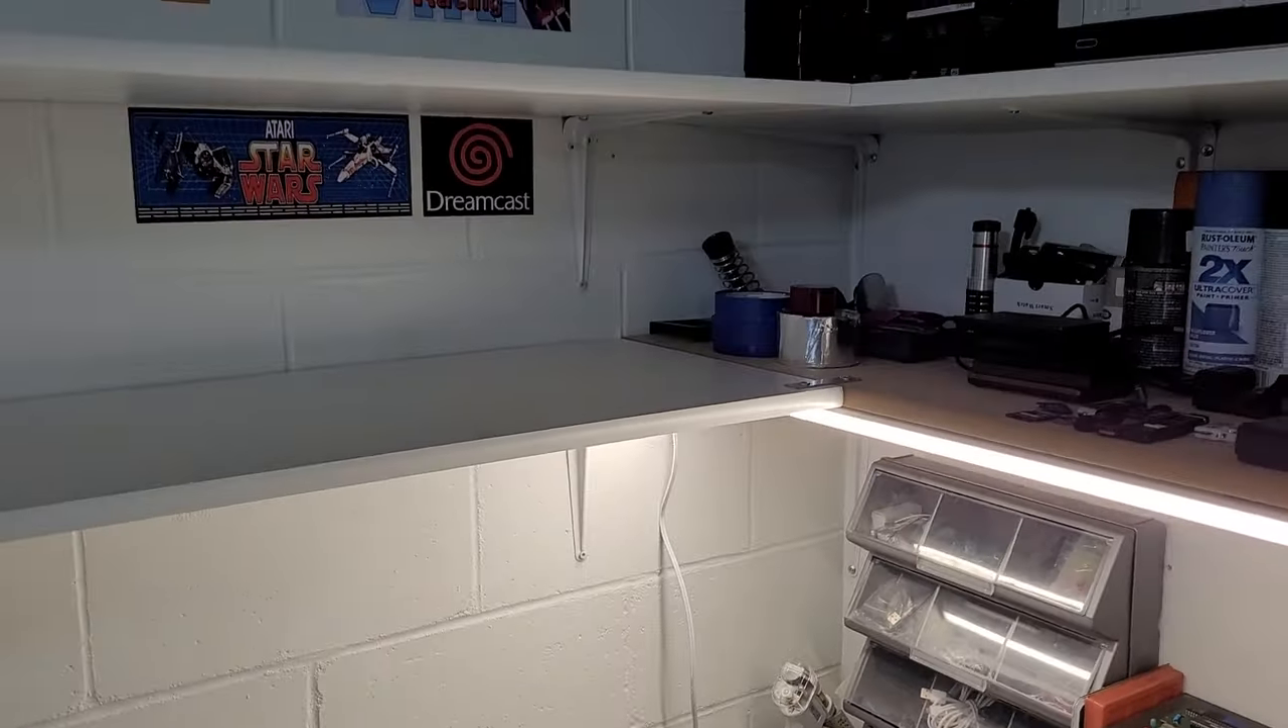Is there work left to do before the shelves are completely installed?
No.